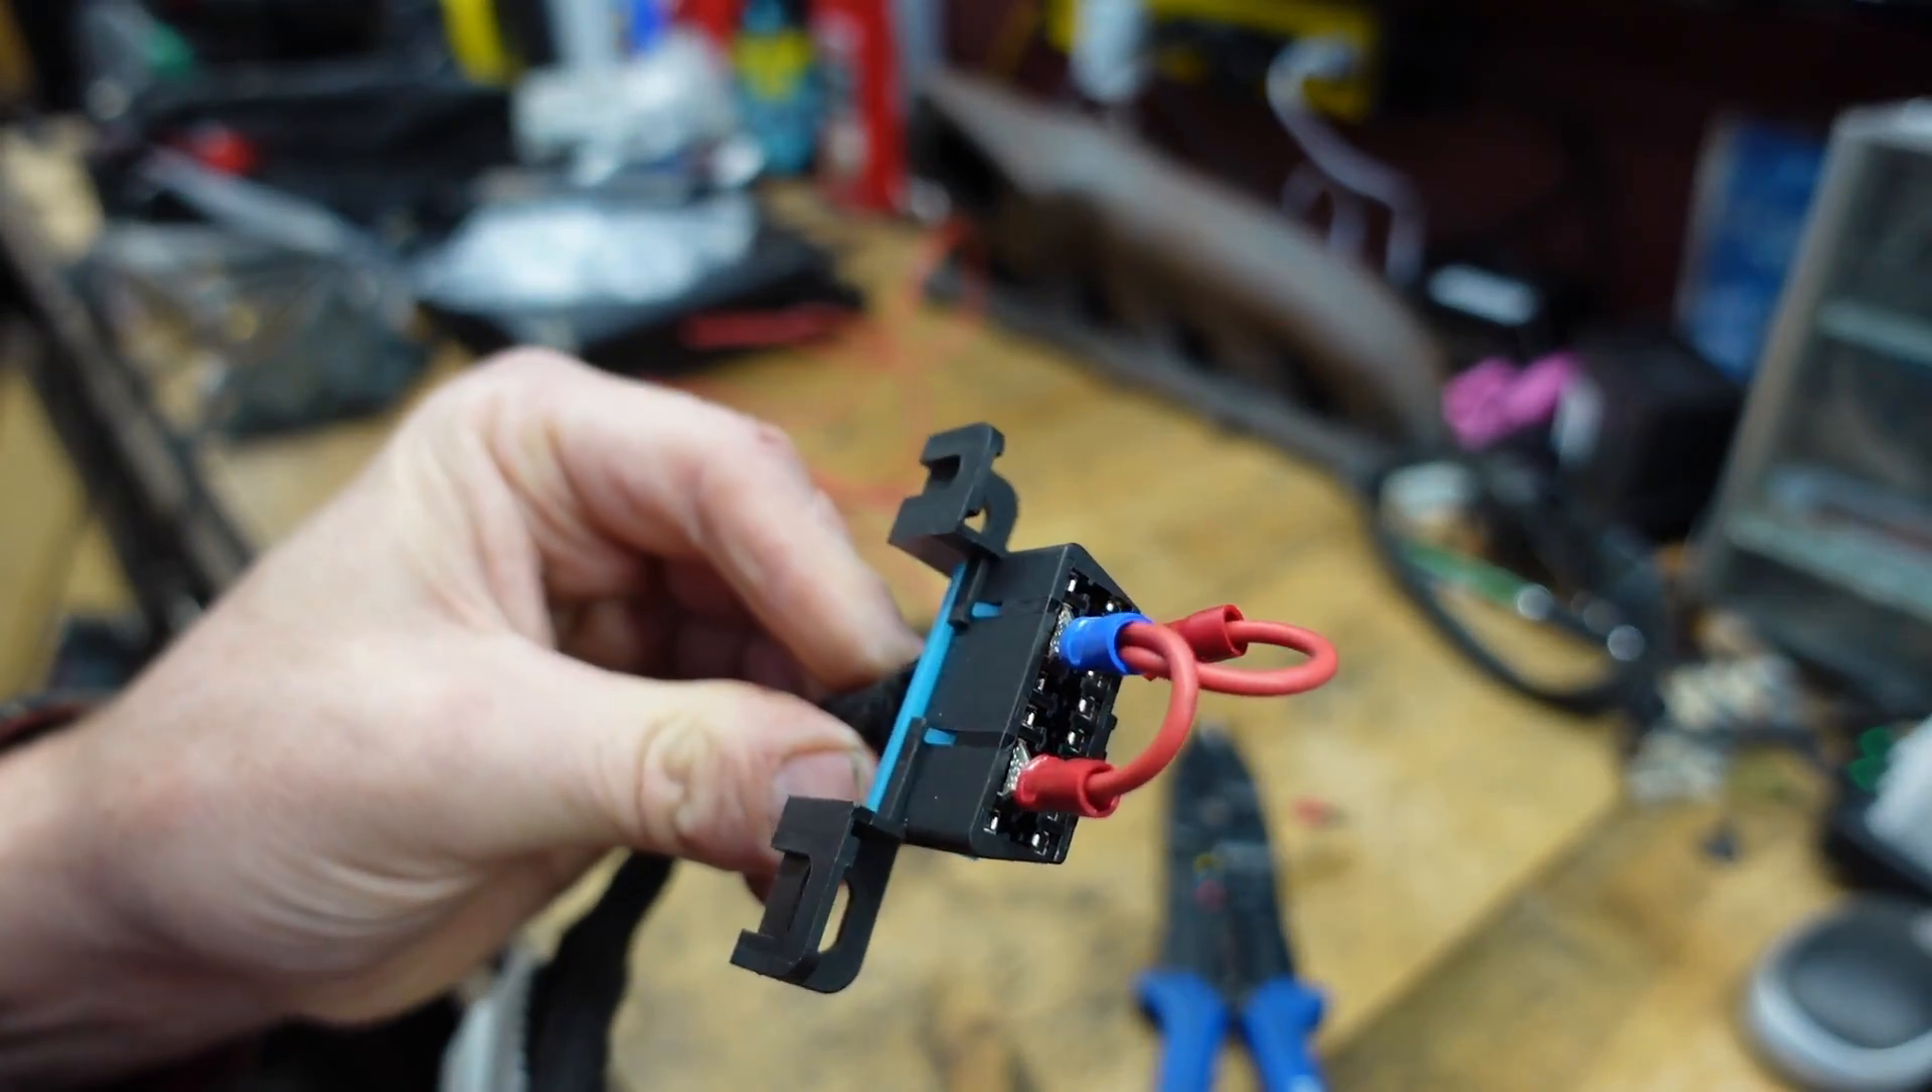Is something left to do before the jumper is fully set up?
No.